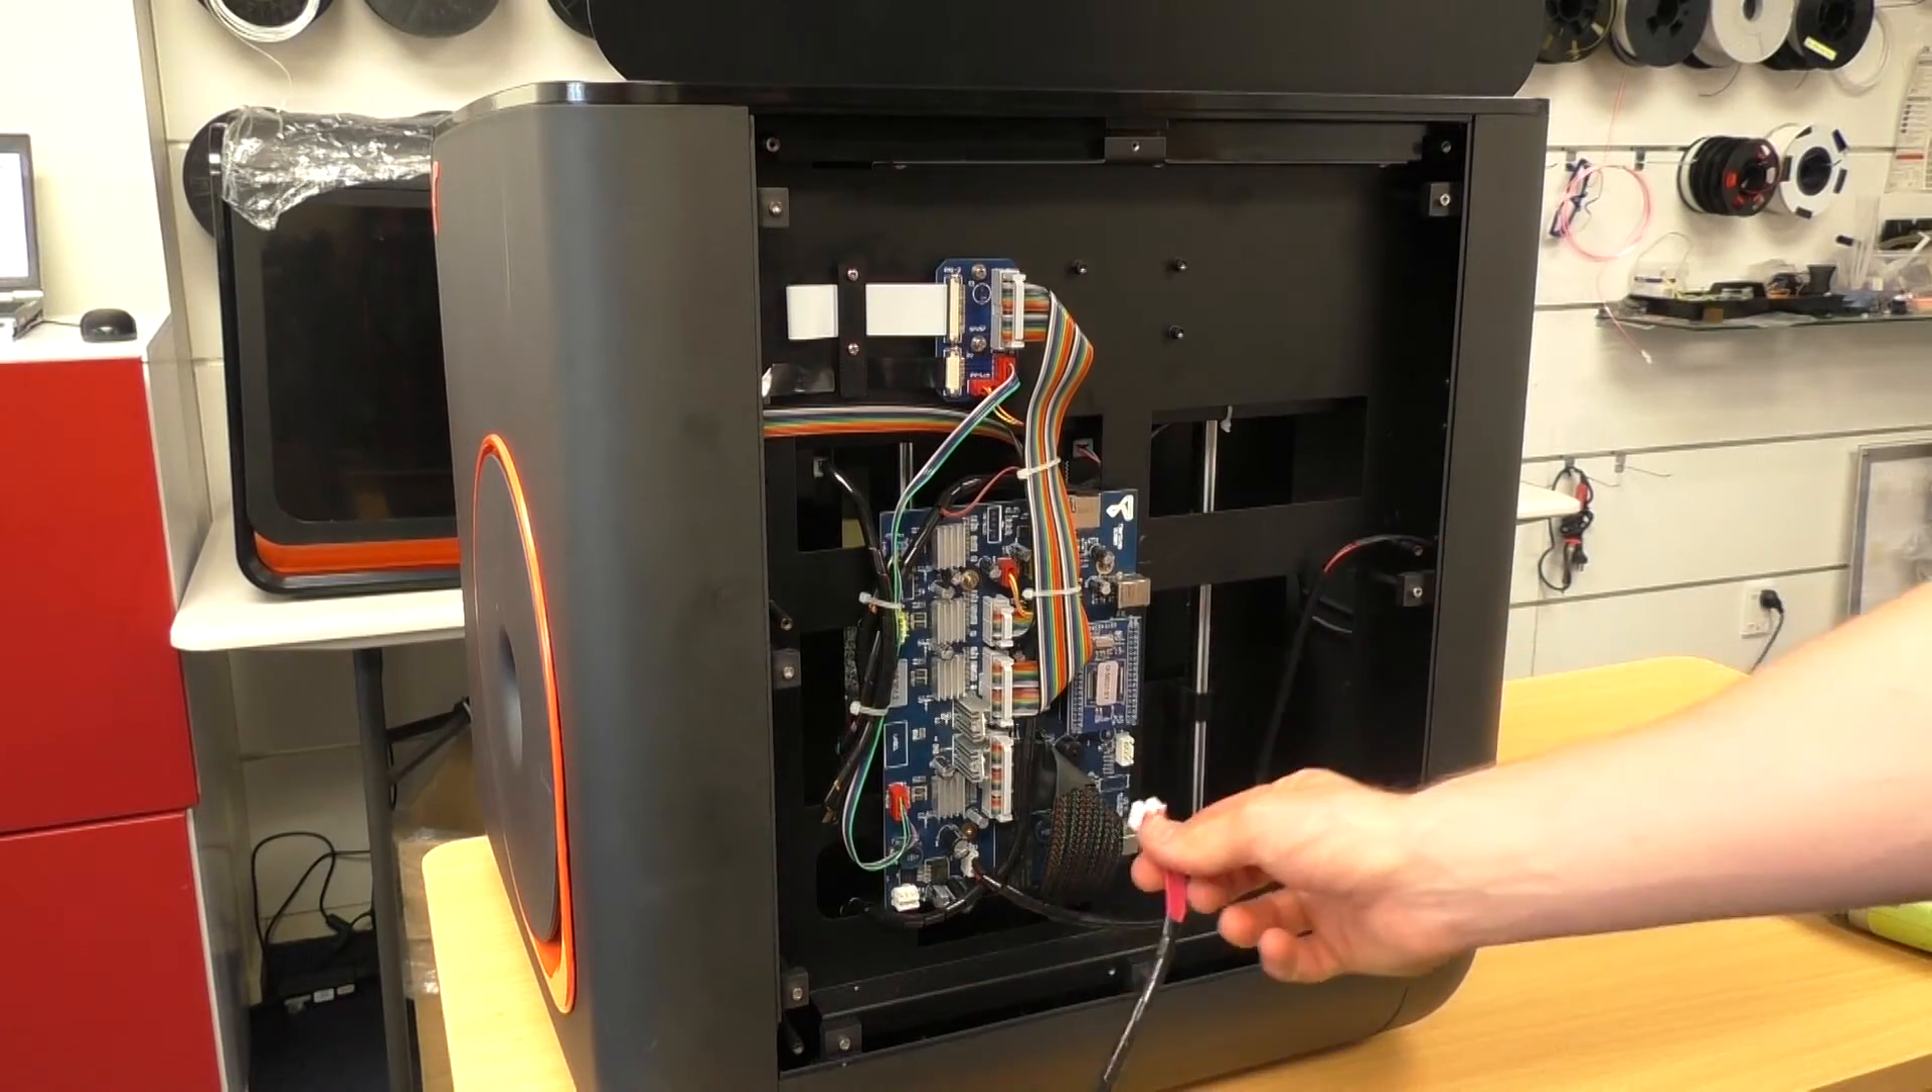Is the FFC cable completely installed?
Yes.